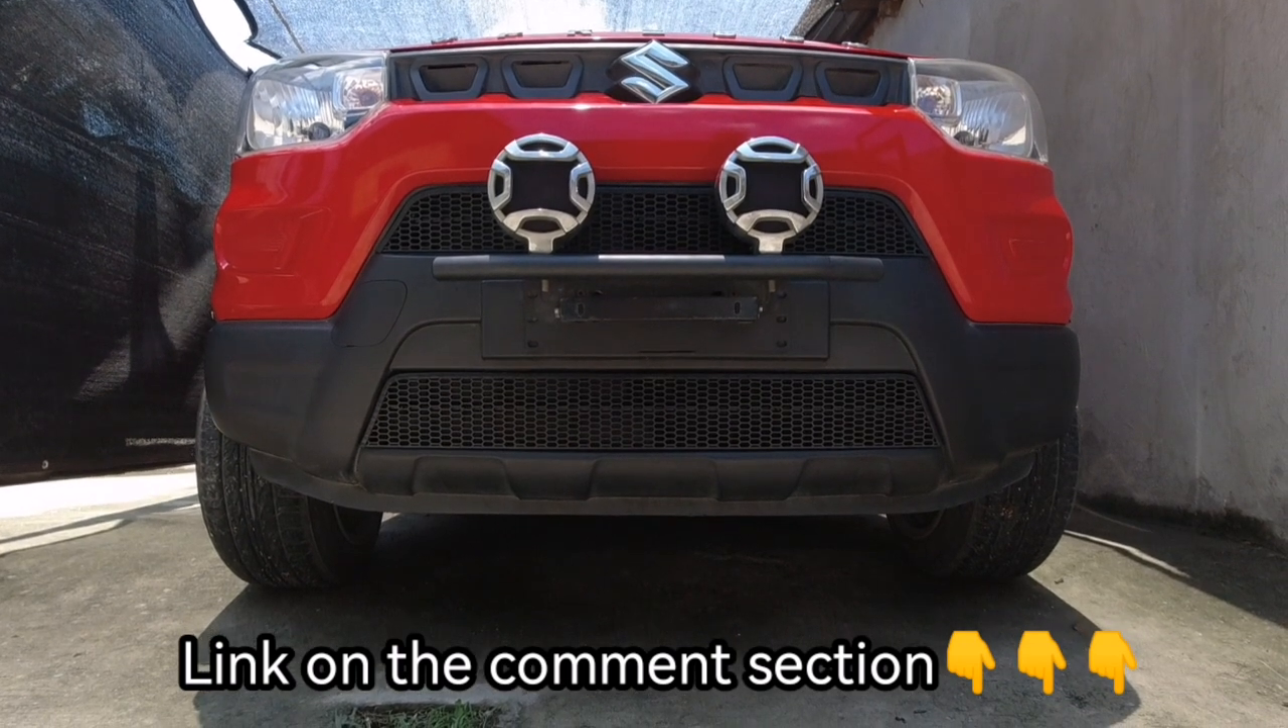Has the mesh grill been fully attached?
Yes.